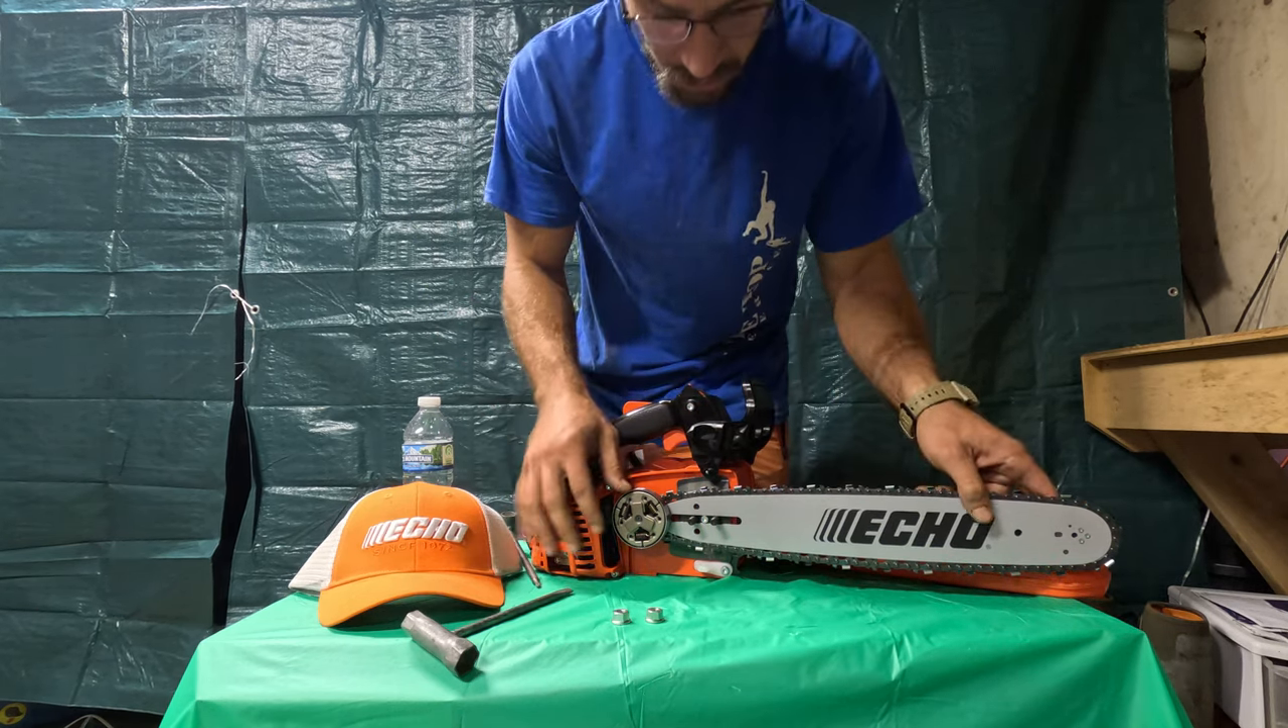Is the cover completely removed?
Yes.